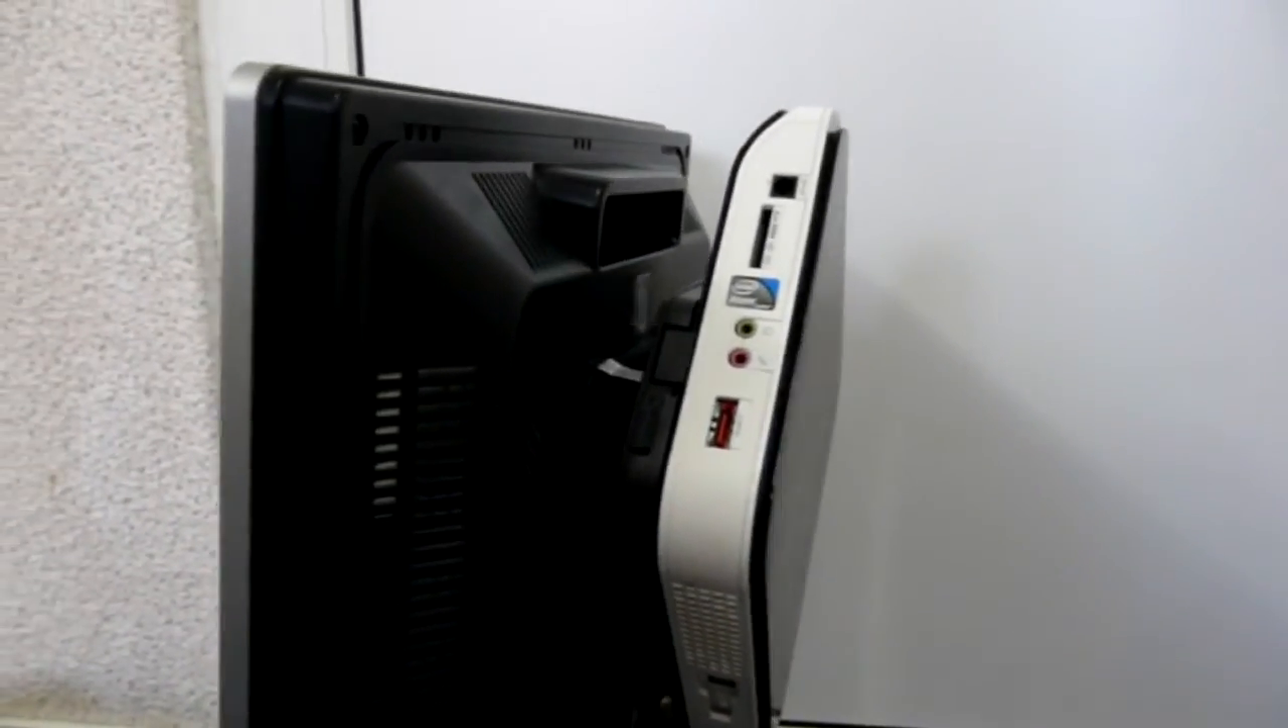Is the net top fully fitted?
Yes.